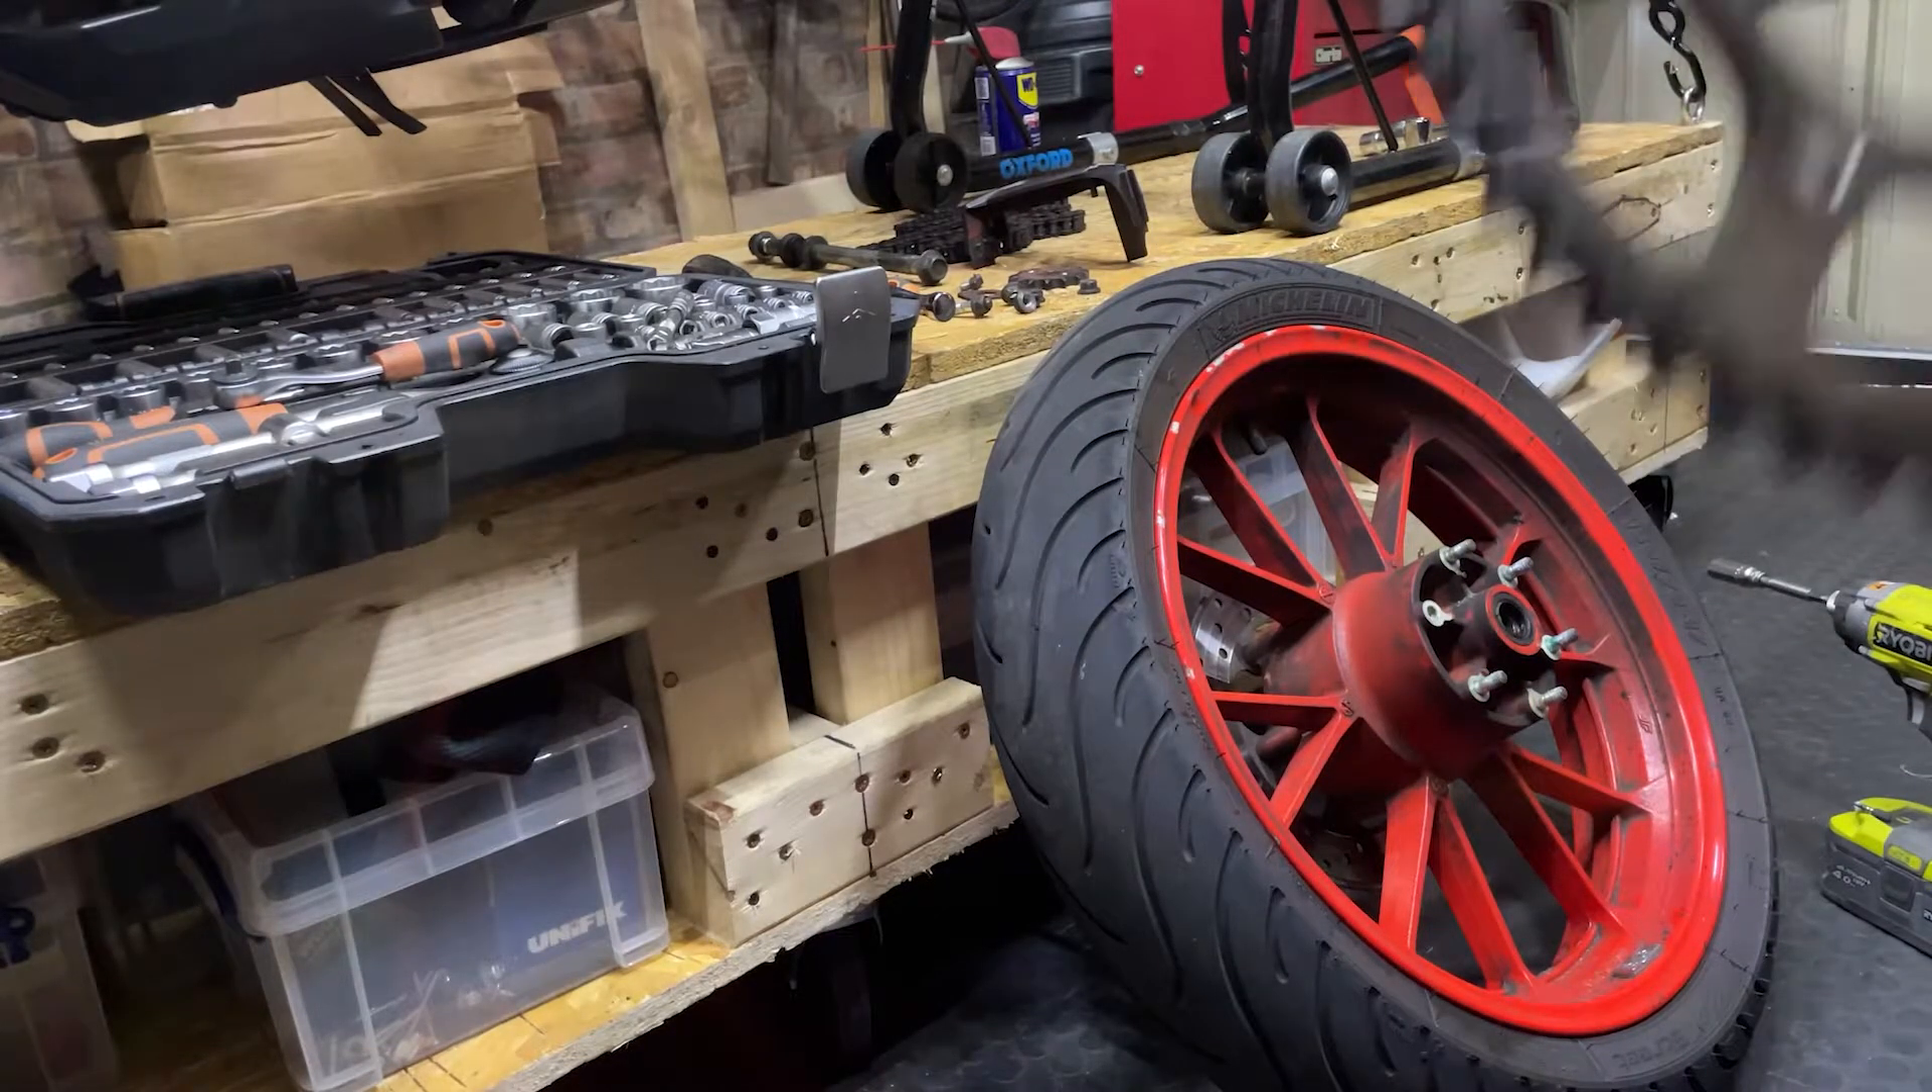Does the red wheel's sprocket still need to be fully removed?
No.